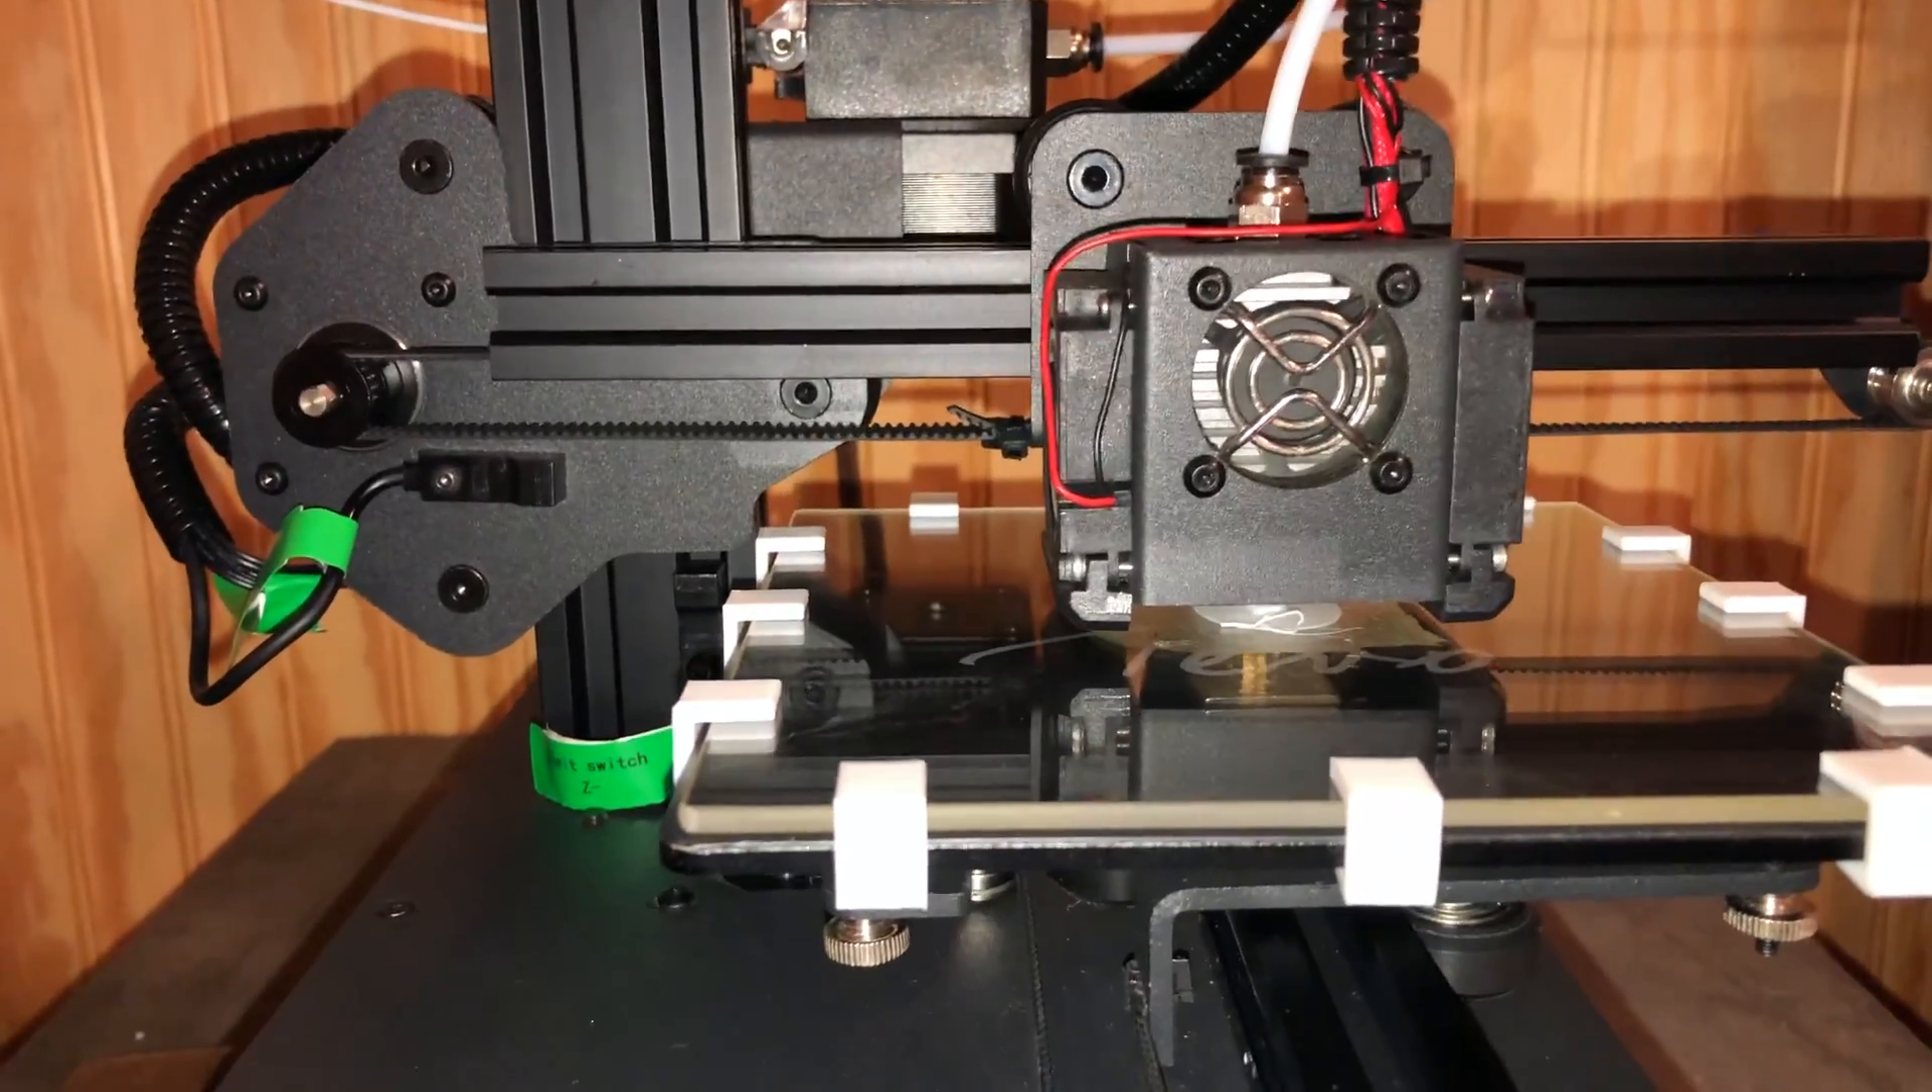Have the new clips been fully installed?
Yes.